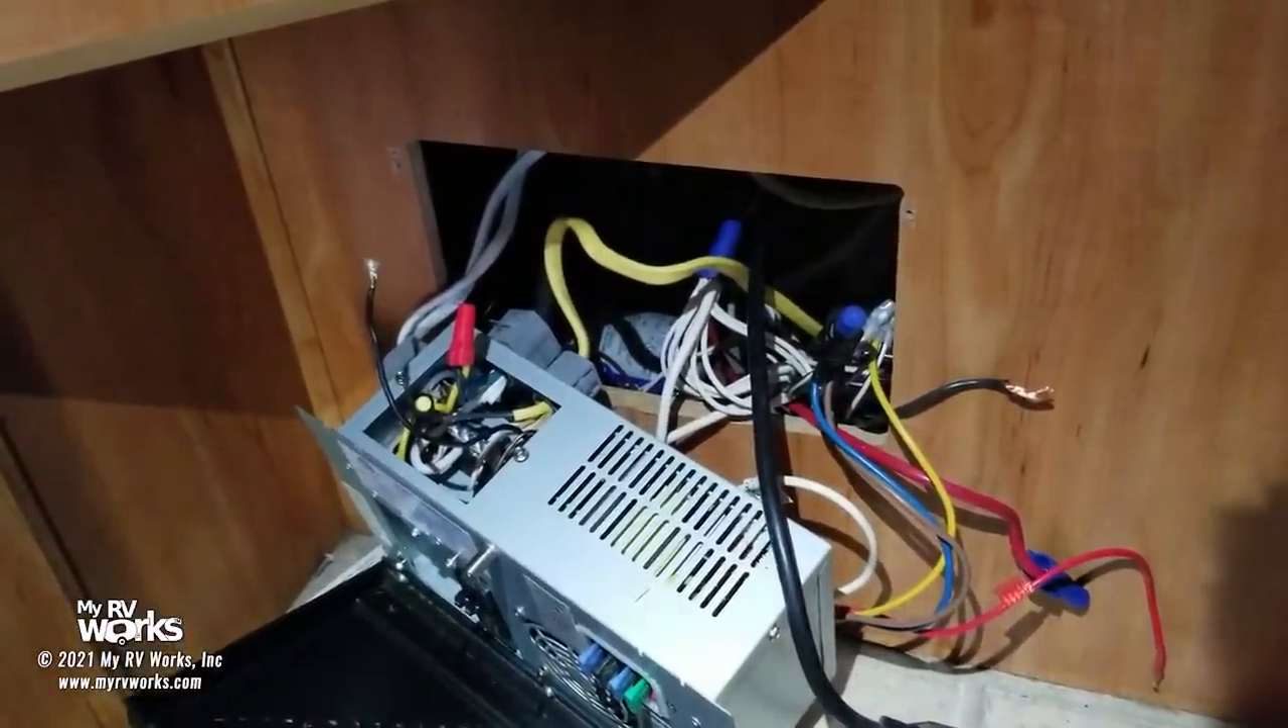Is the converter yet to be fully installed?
Yes.